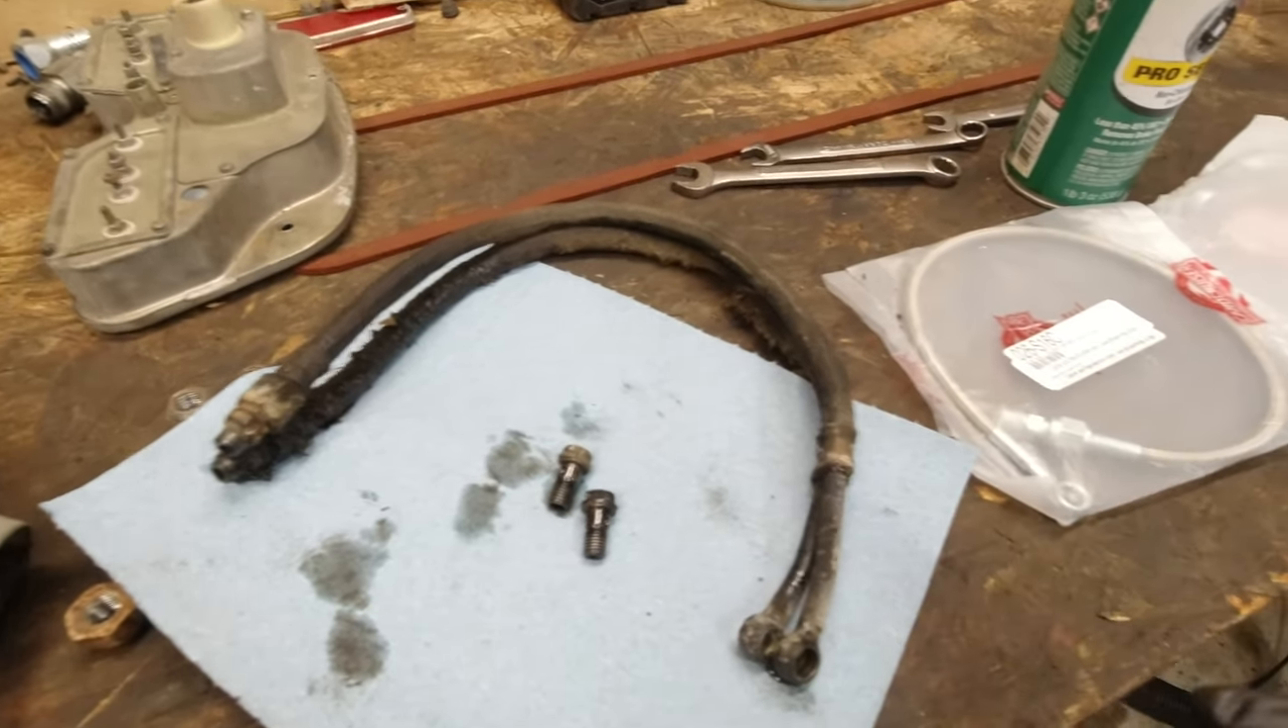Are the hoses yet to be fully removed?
No.